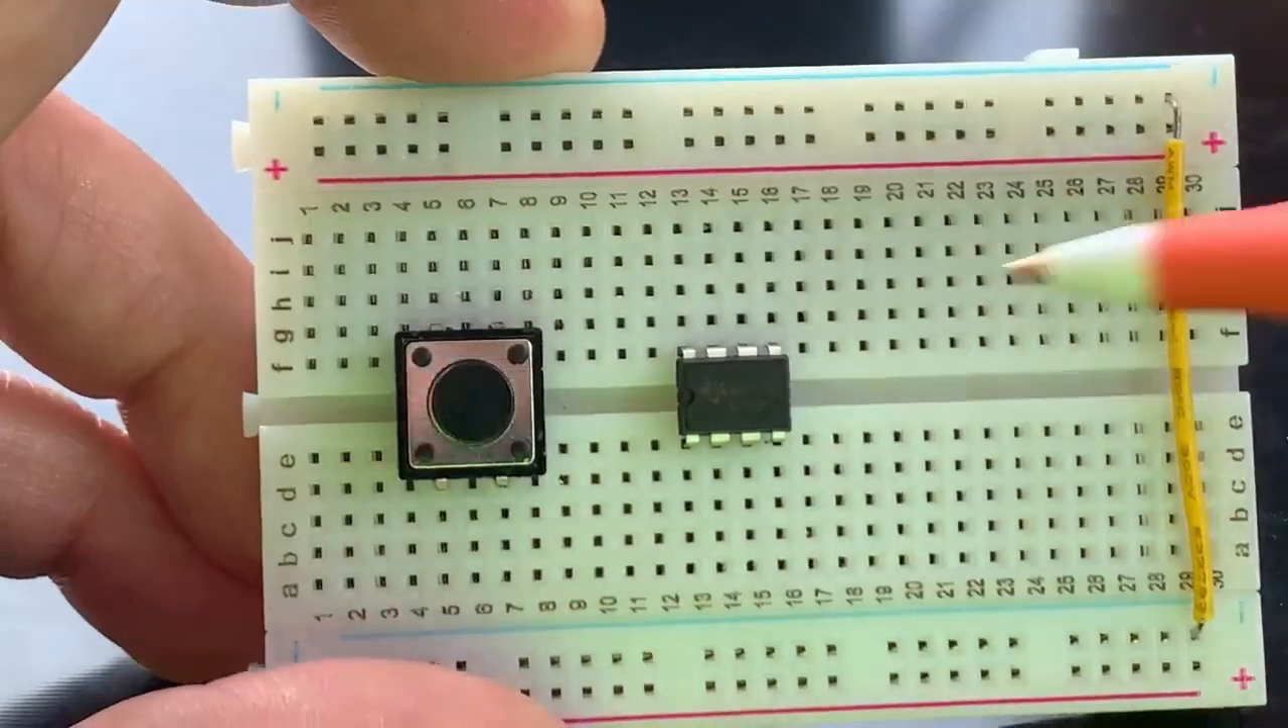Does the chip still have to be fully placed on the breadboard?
No.